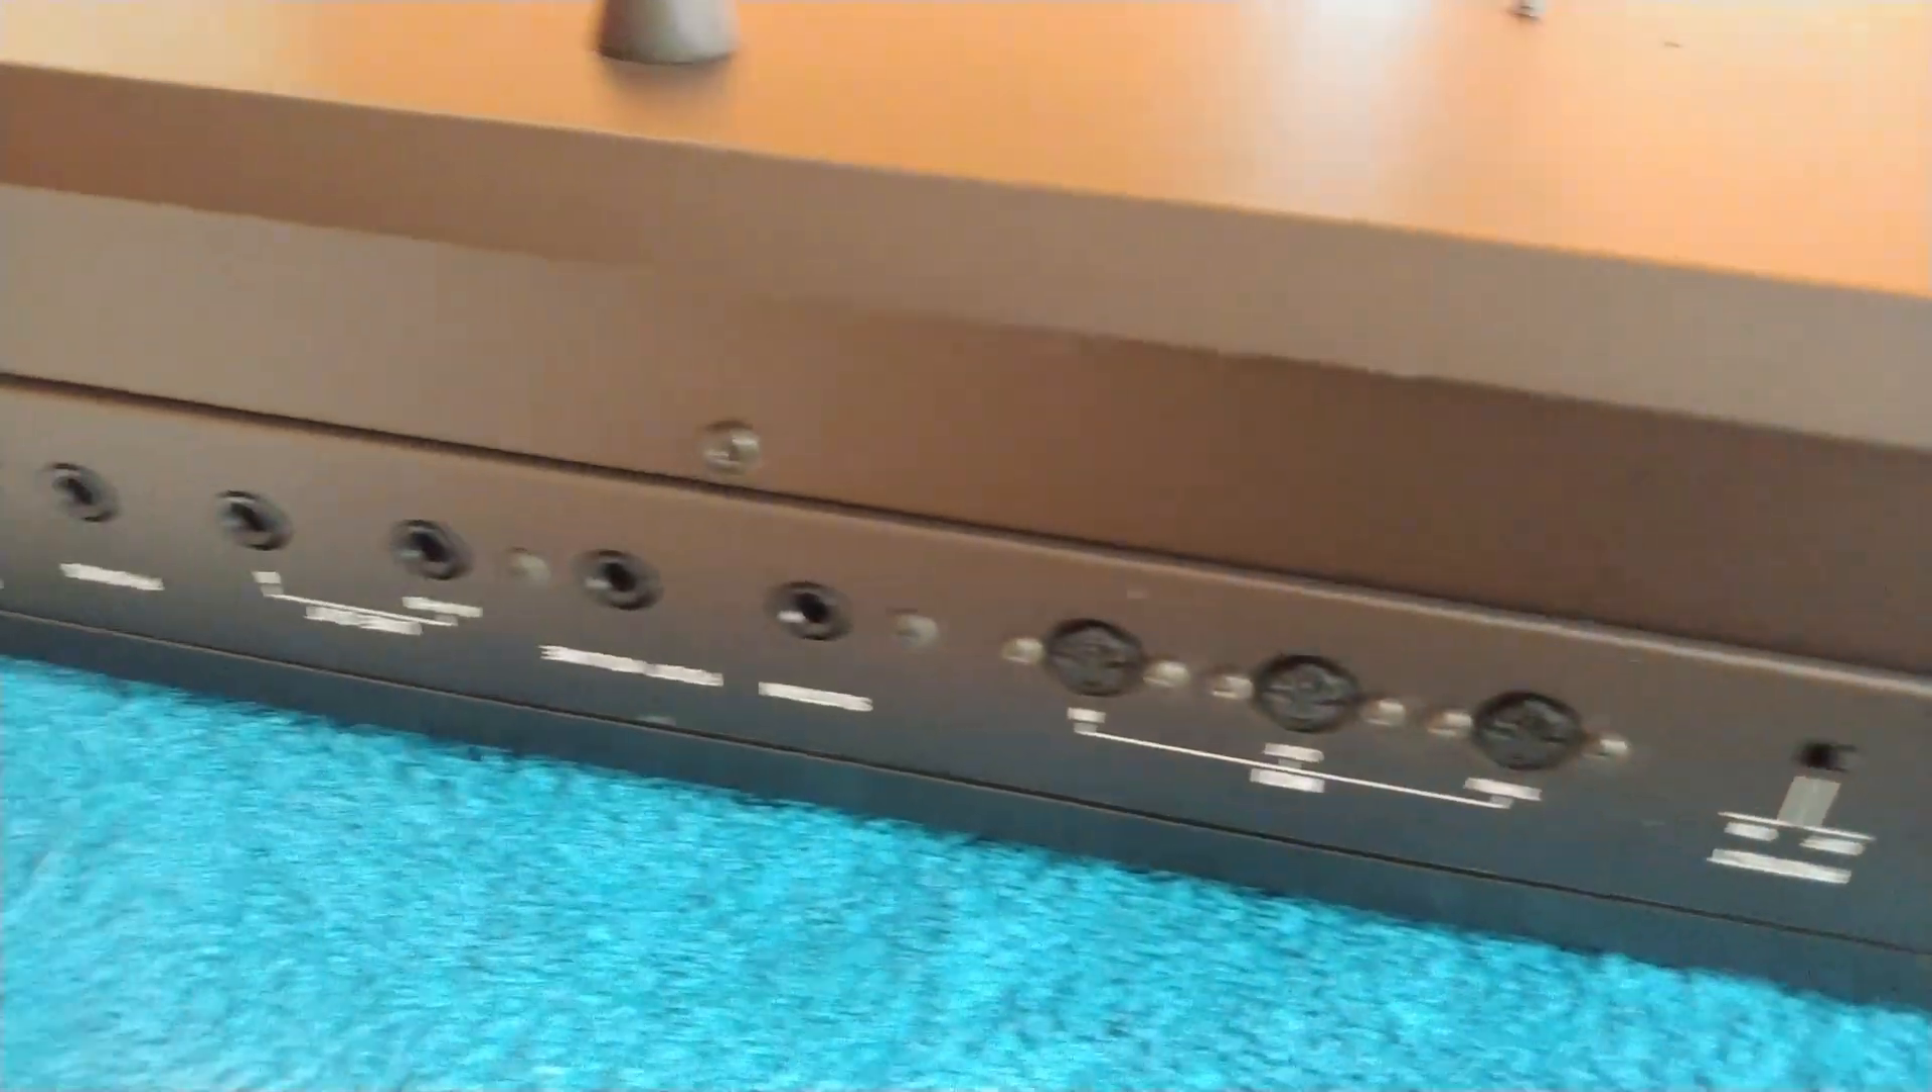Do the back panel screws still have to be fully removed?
Yes.